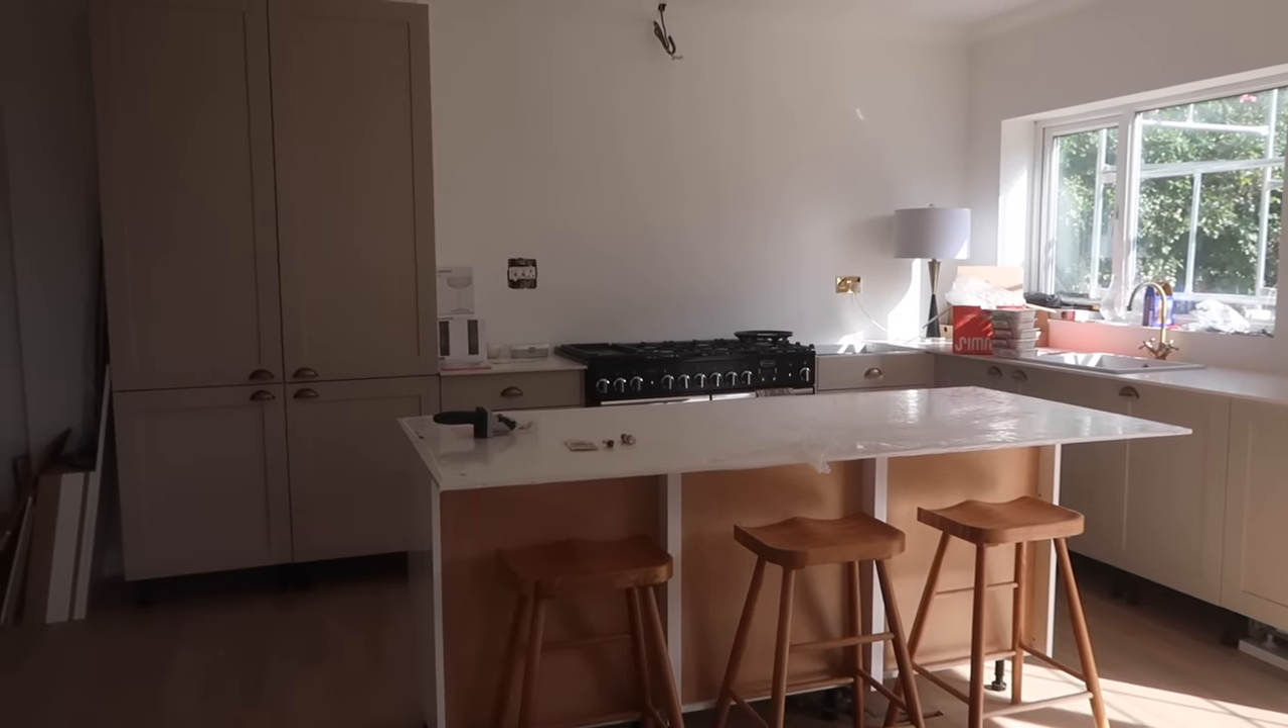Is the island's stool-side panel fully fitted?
No.